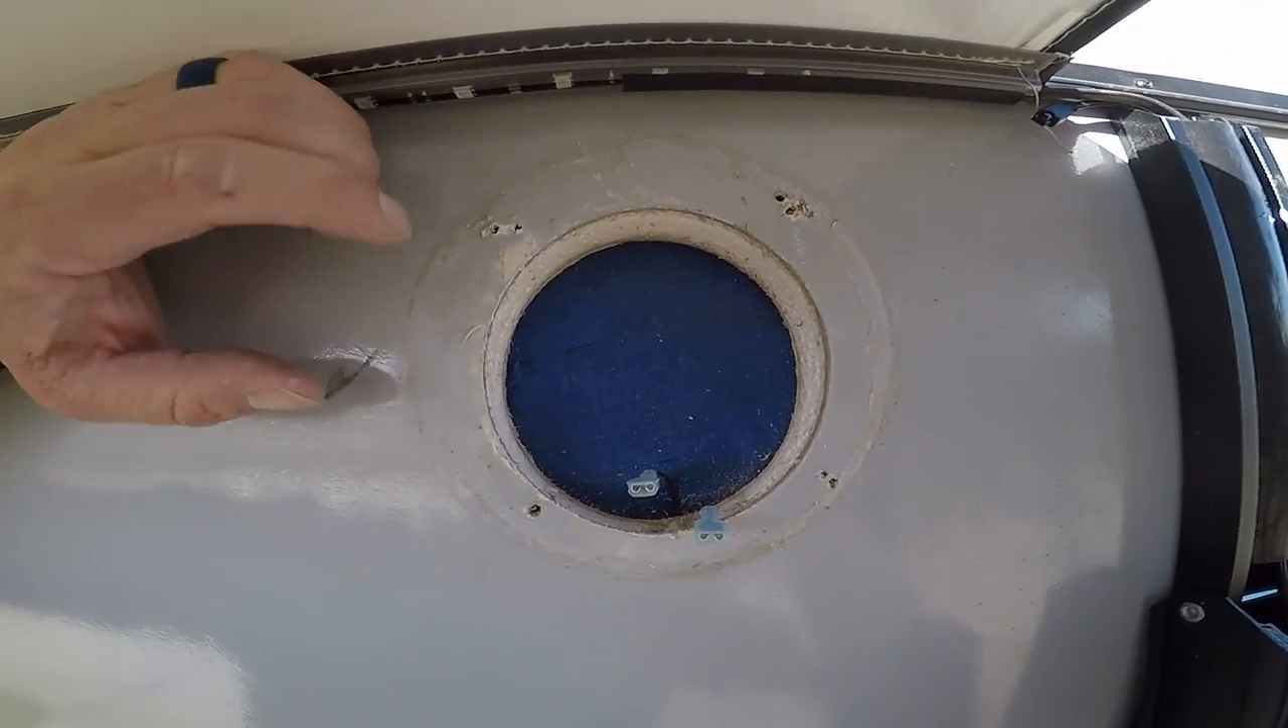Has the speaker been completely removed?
Yes.